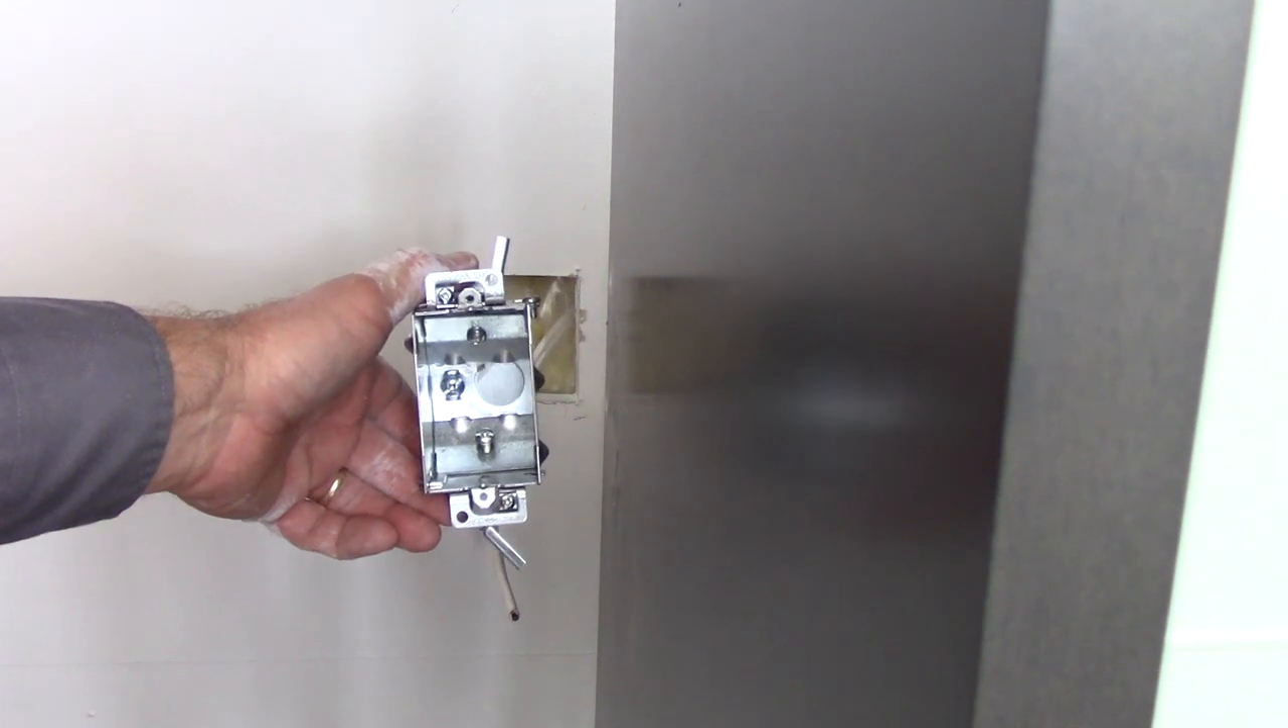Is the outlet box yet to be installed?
Yes.